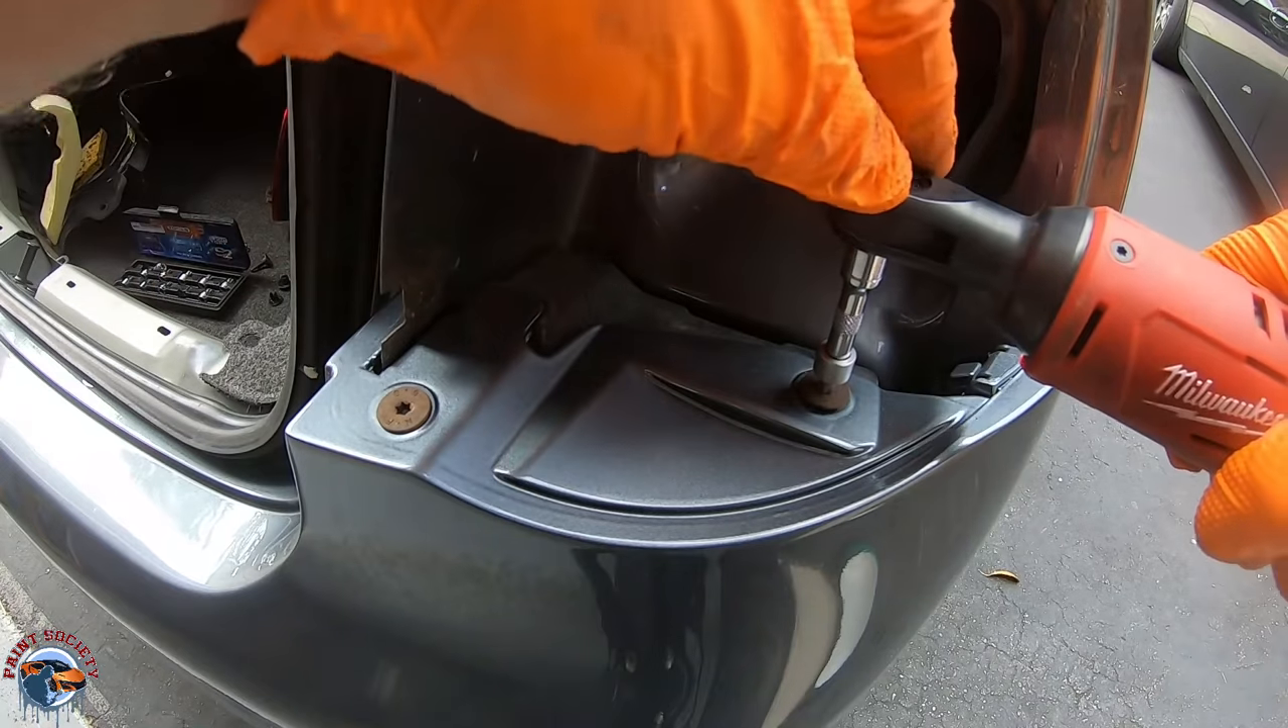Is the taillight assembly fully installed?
No.